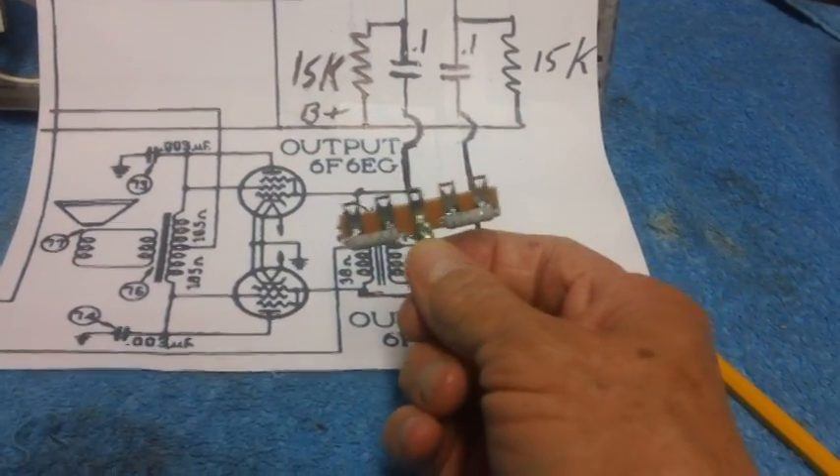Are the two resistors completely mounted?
Yes.